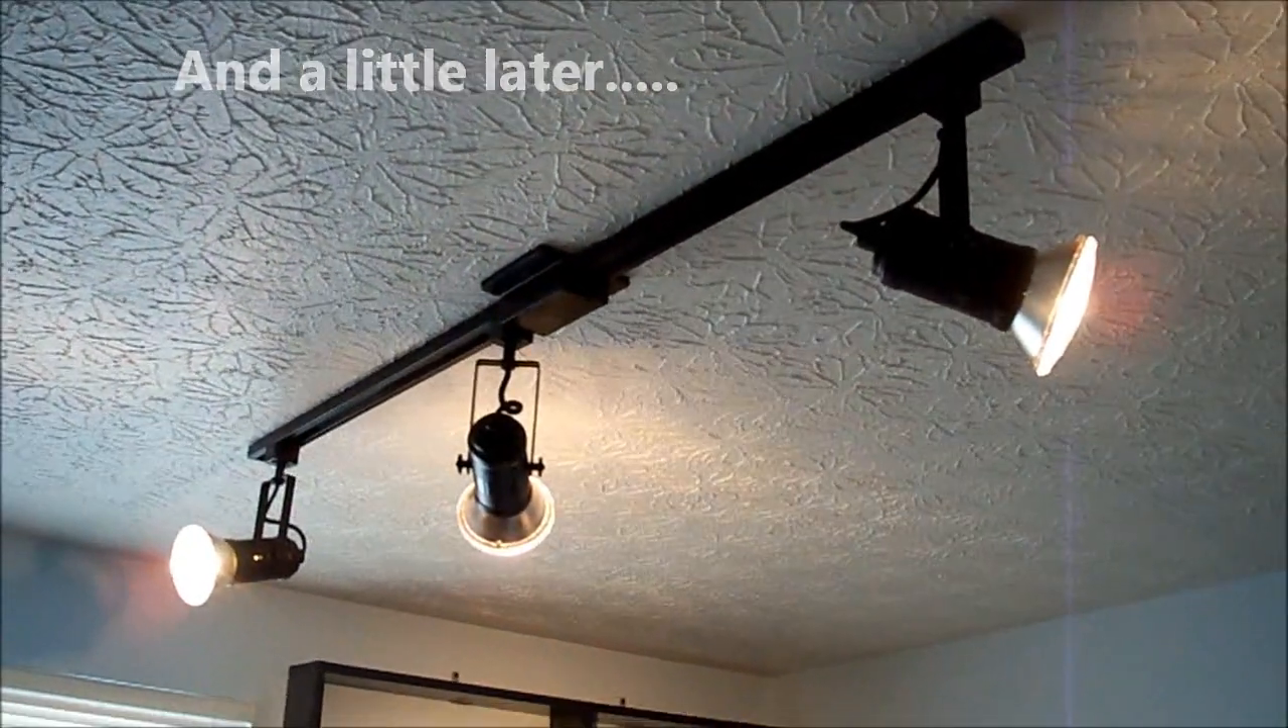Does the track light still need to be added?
No.